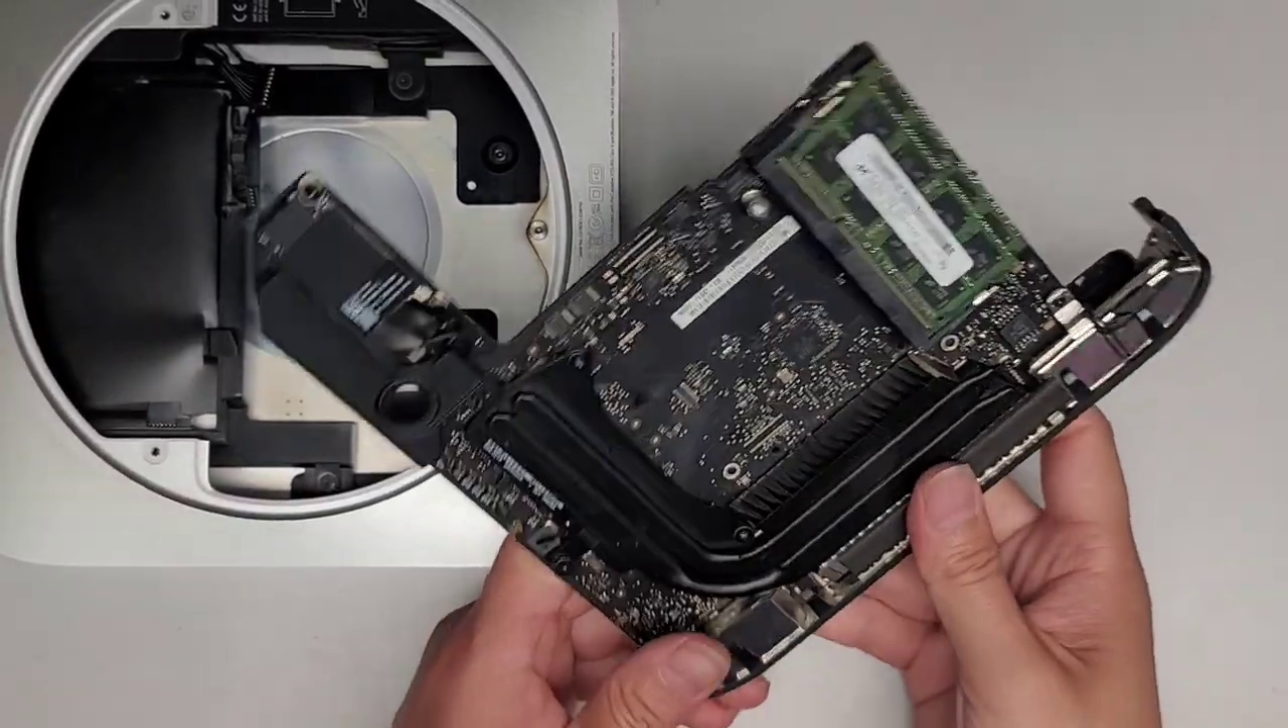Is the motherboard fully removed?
Yes.